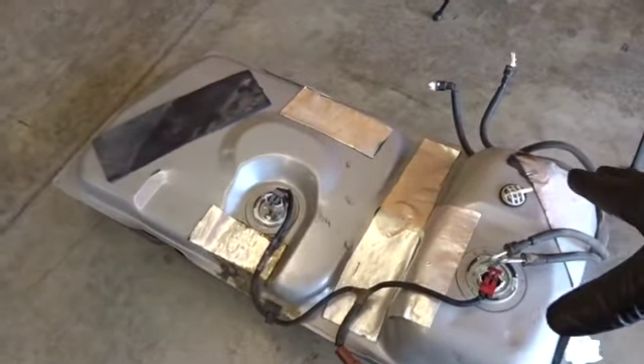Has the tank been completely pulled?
Yes.